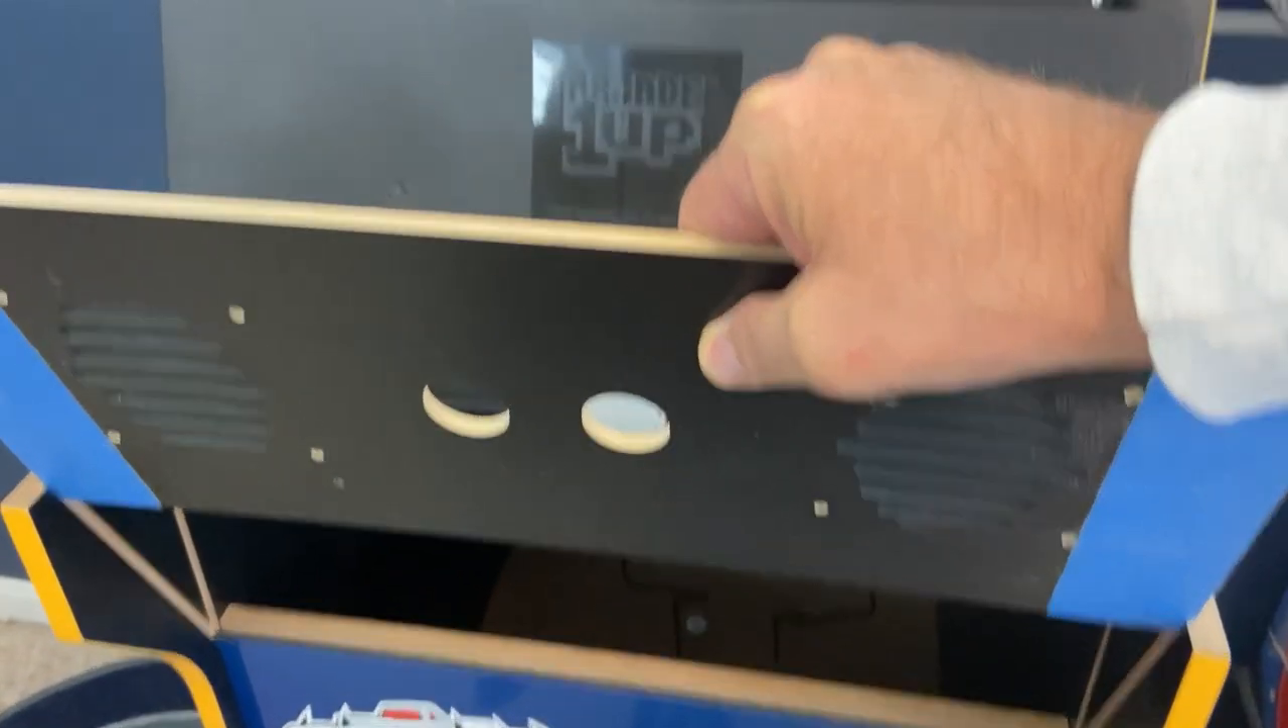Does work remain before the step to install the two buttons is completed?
Yes.